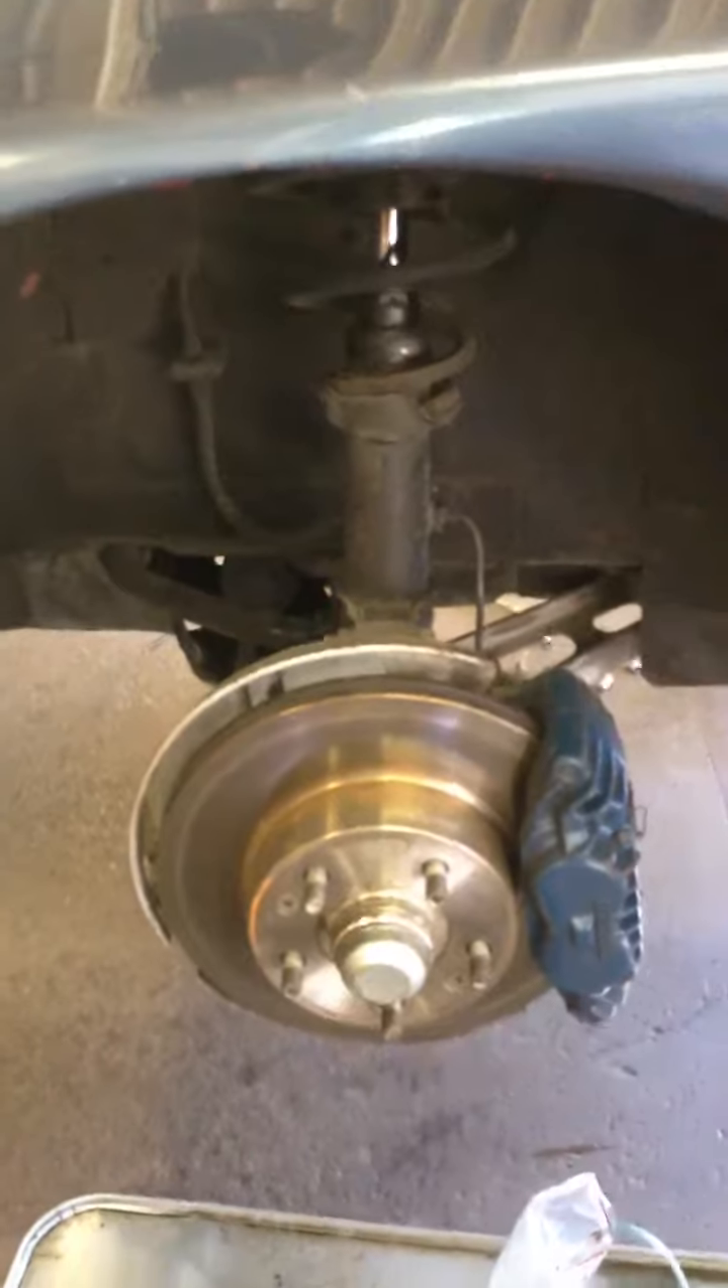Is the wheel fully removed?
Yes.